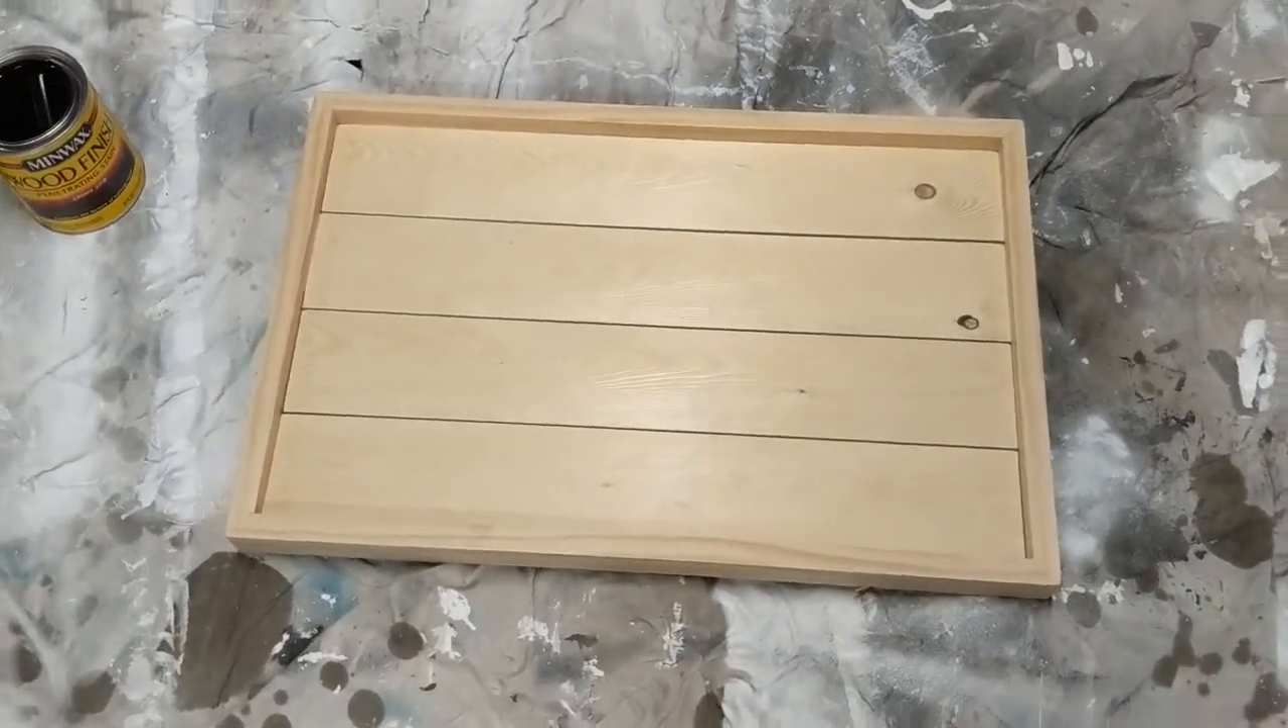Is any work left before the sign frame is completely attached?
No.